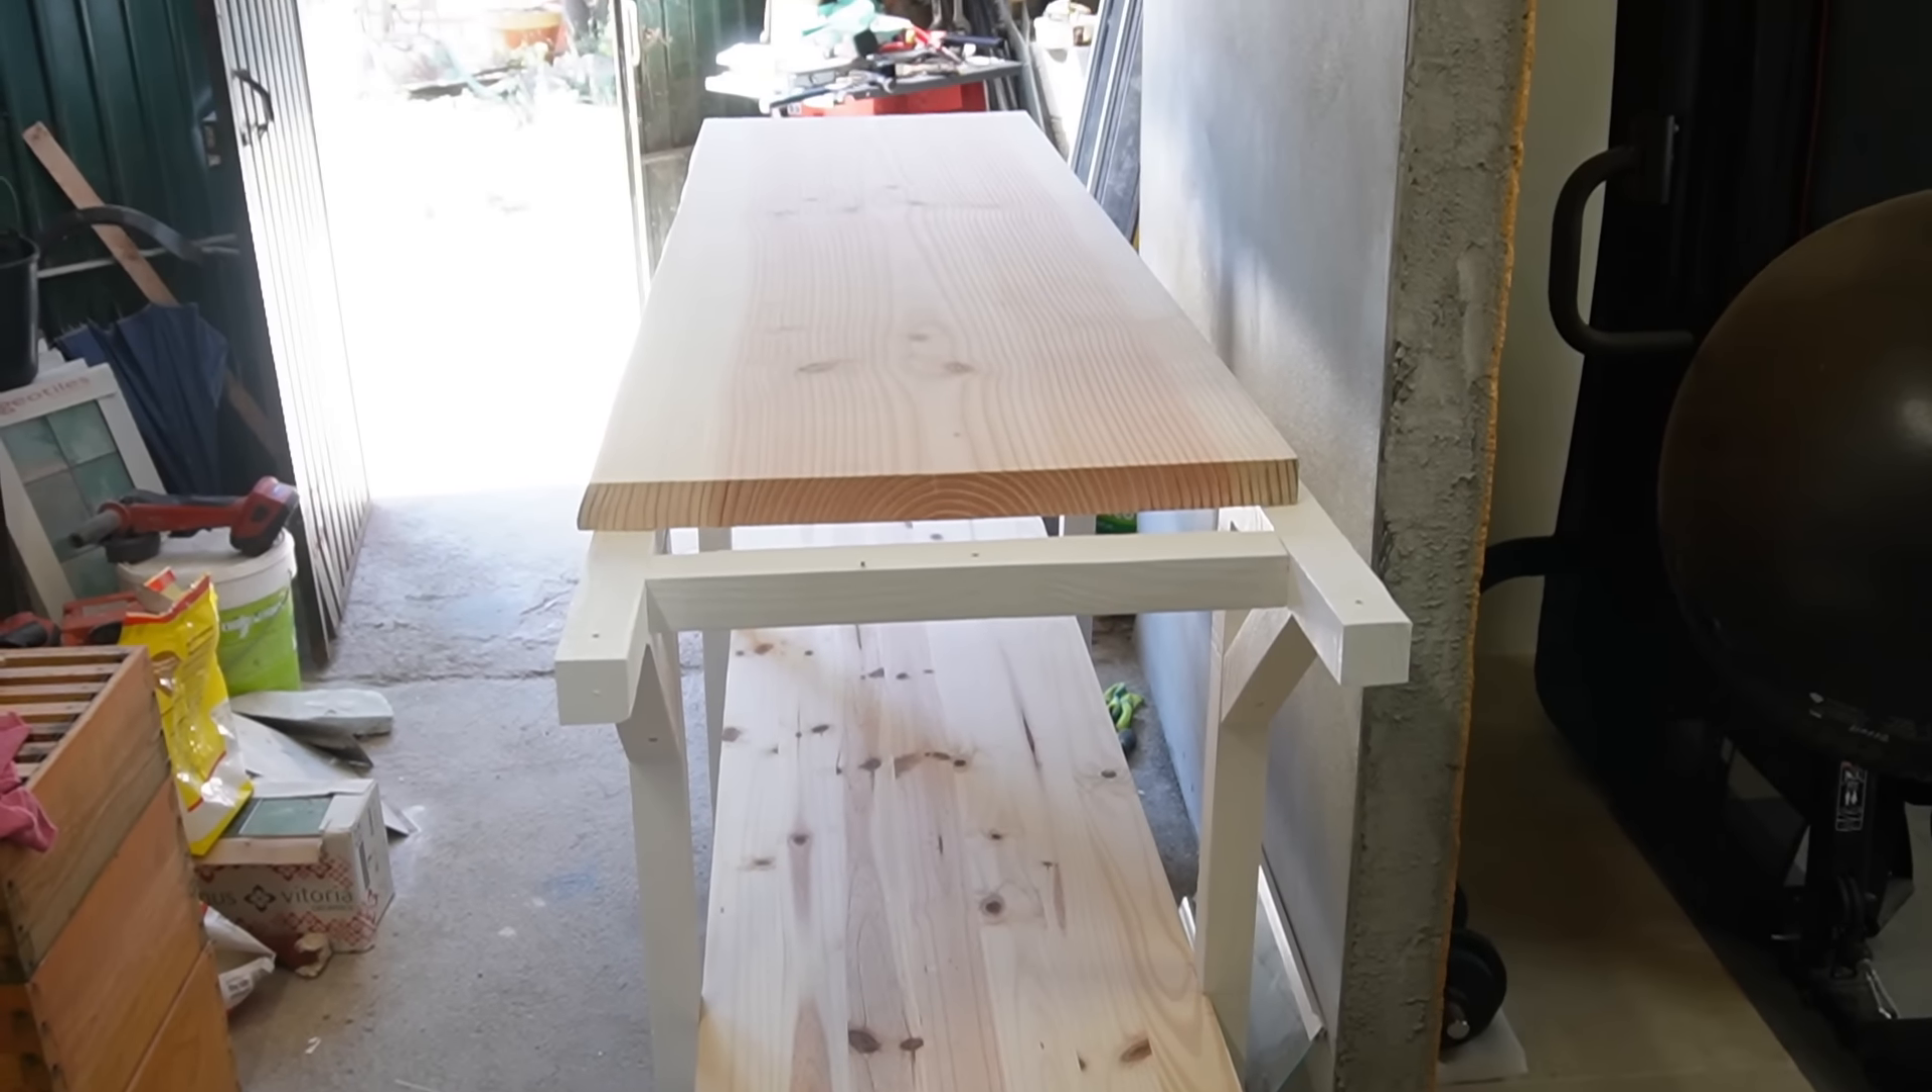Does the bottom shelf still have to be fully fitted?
No.